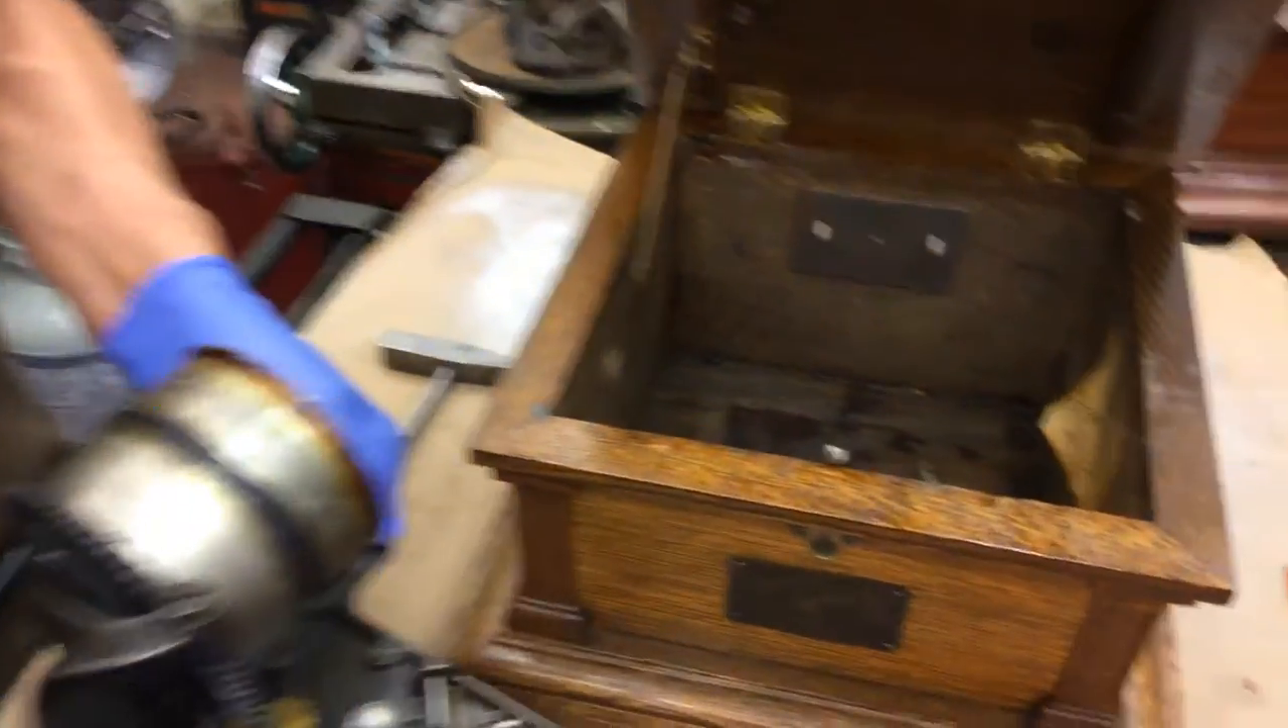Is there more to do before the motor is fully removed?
No.